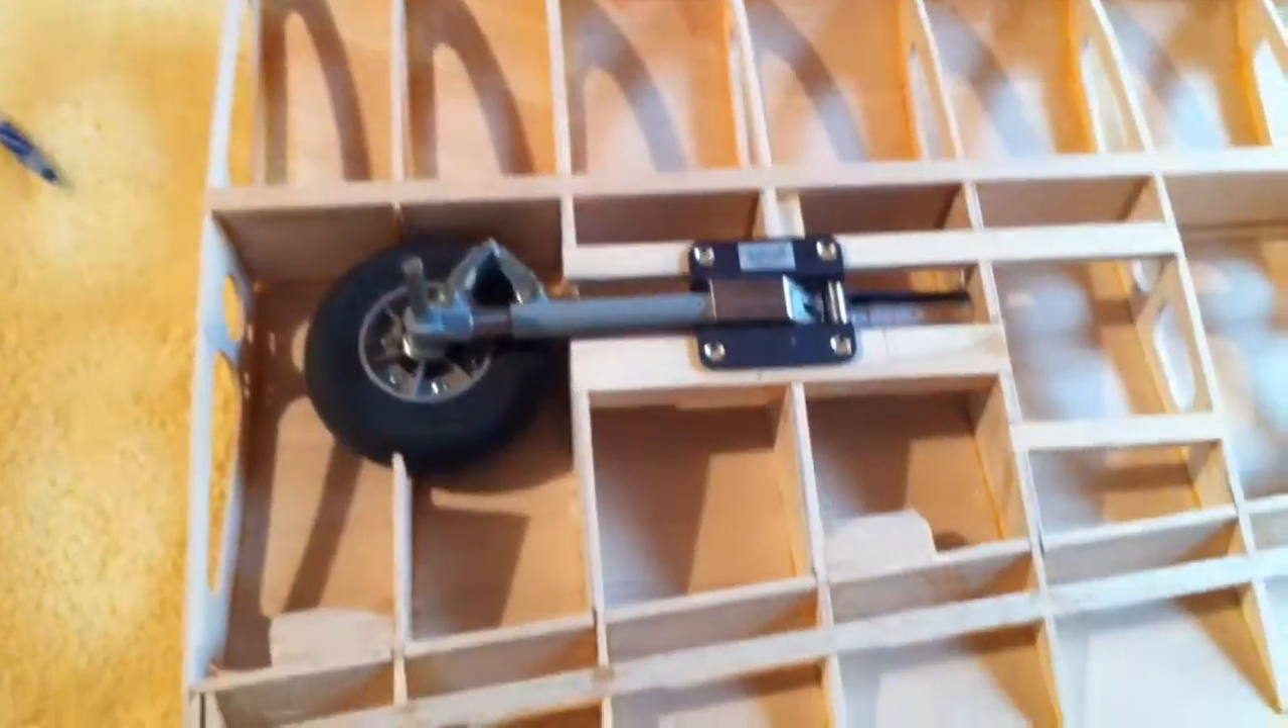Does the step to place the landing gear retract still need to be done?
No.